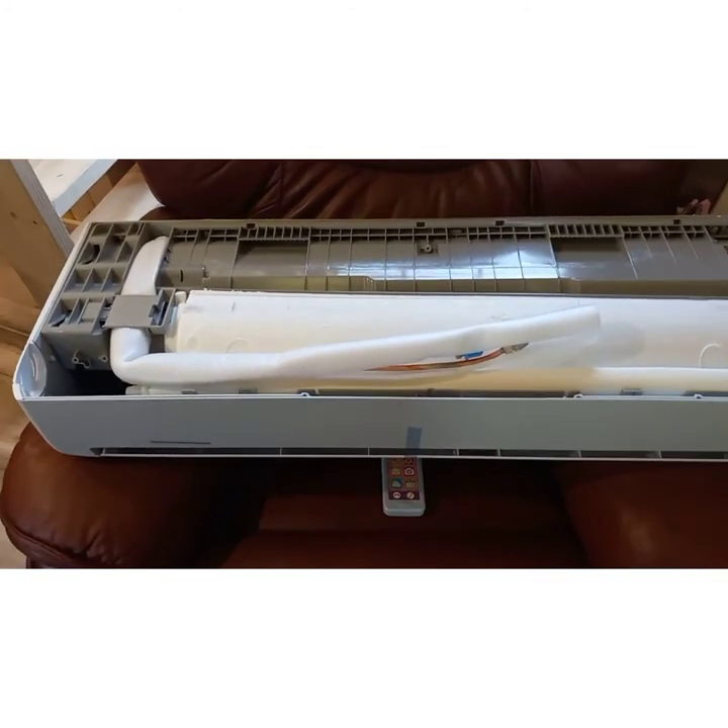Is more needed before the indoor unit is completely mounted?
Yes.